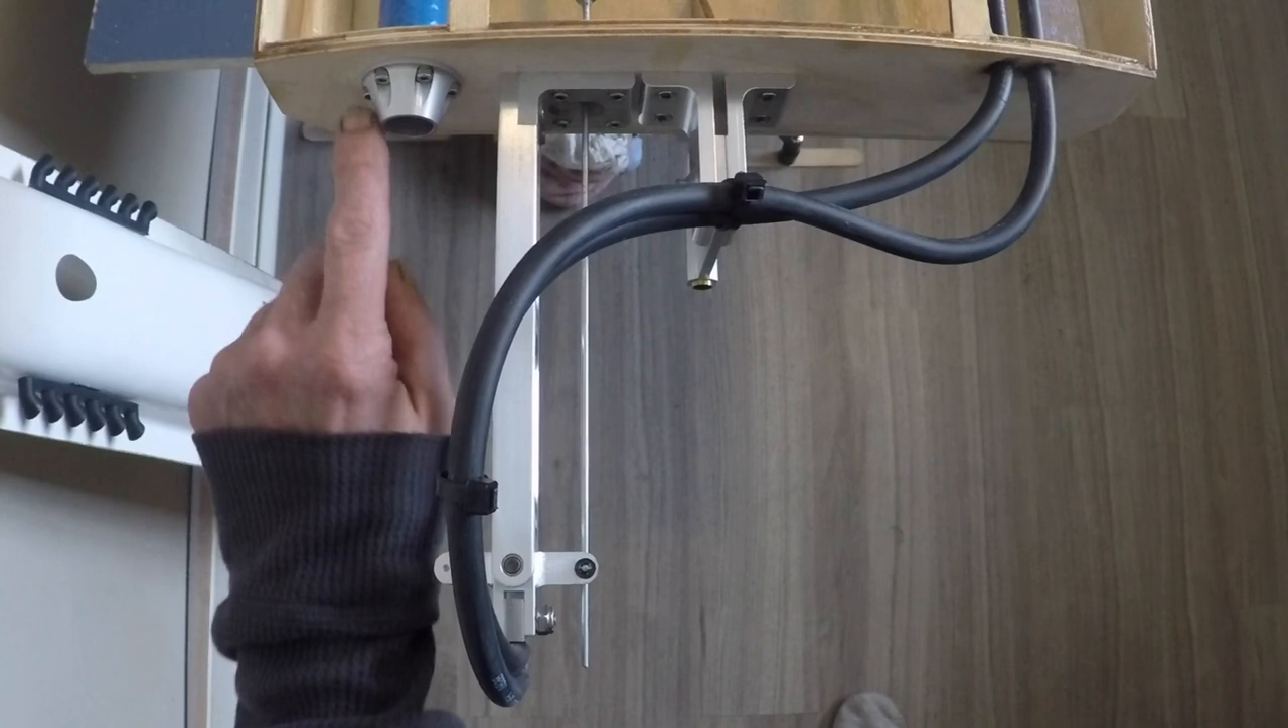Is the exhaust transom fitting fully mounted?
Yes.